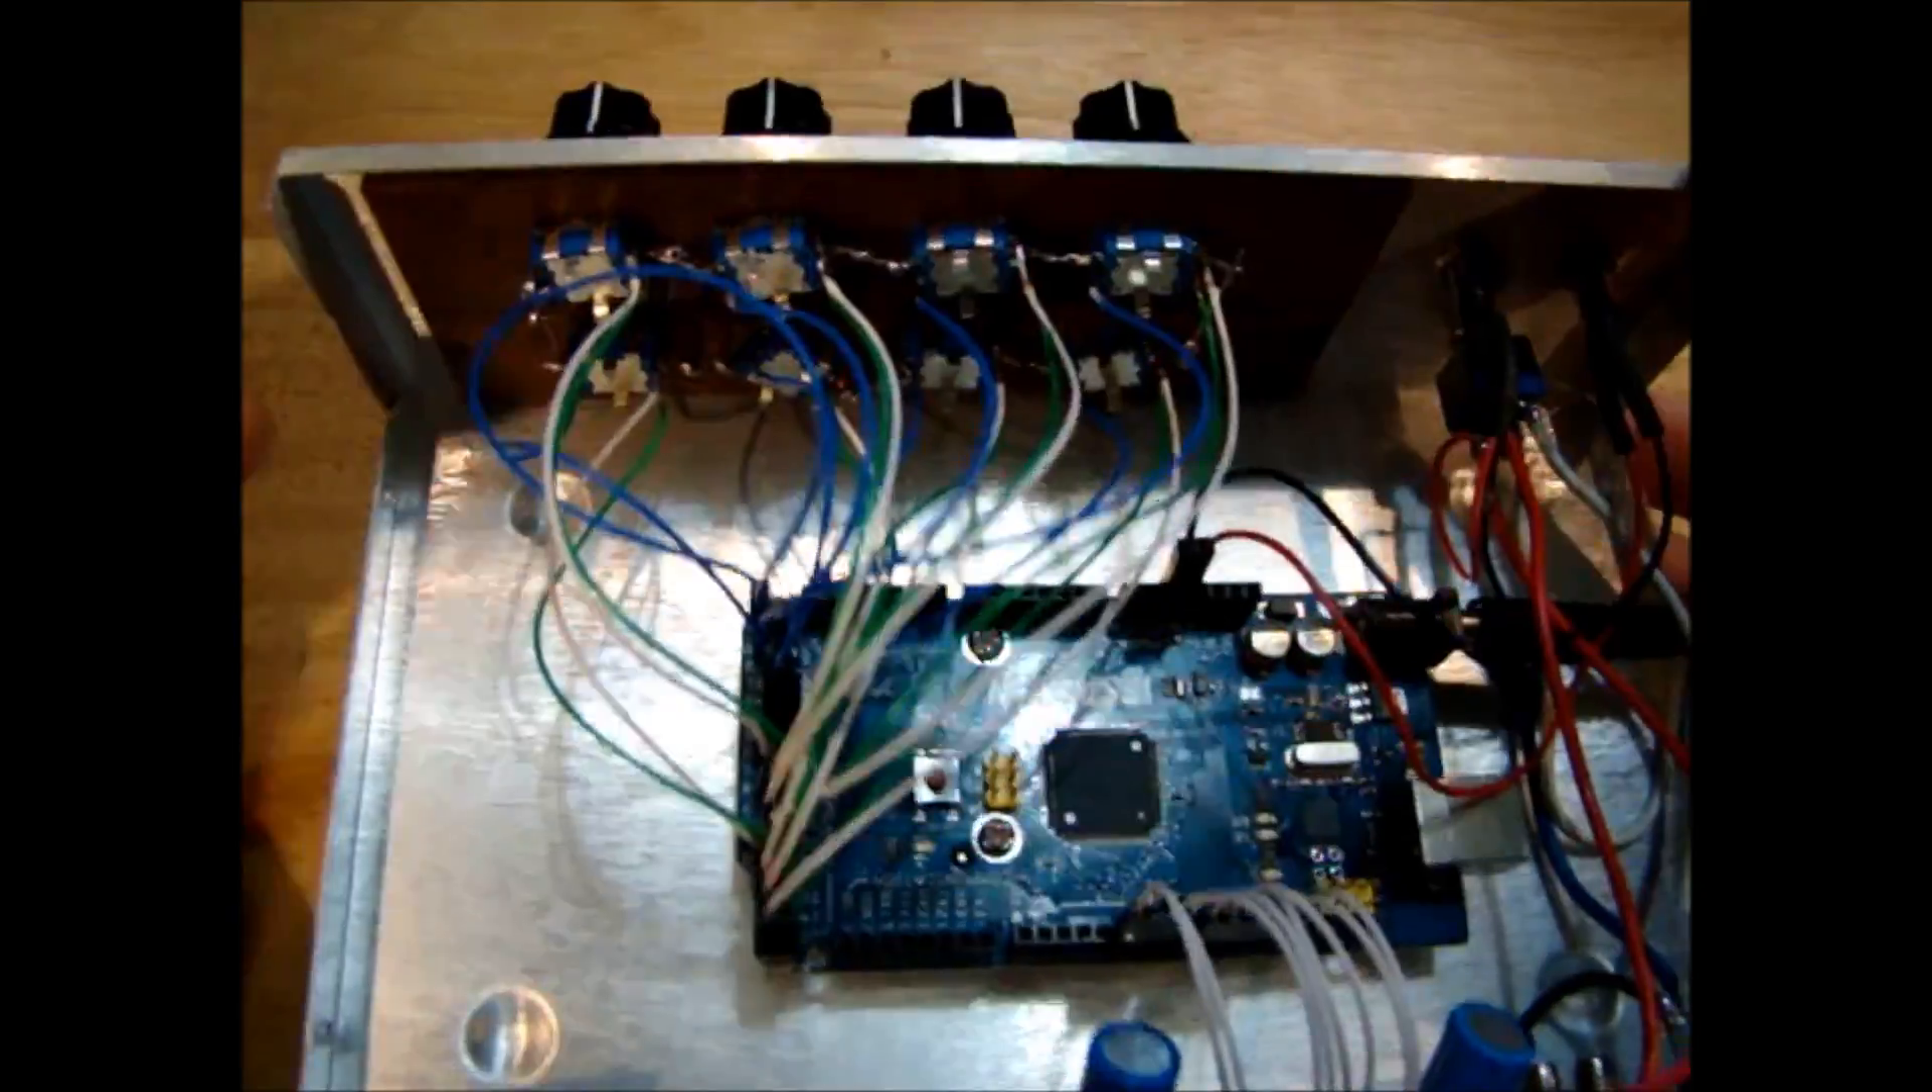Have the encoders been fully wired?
Yes.